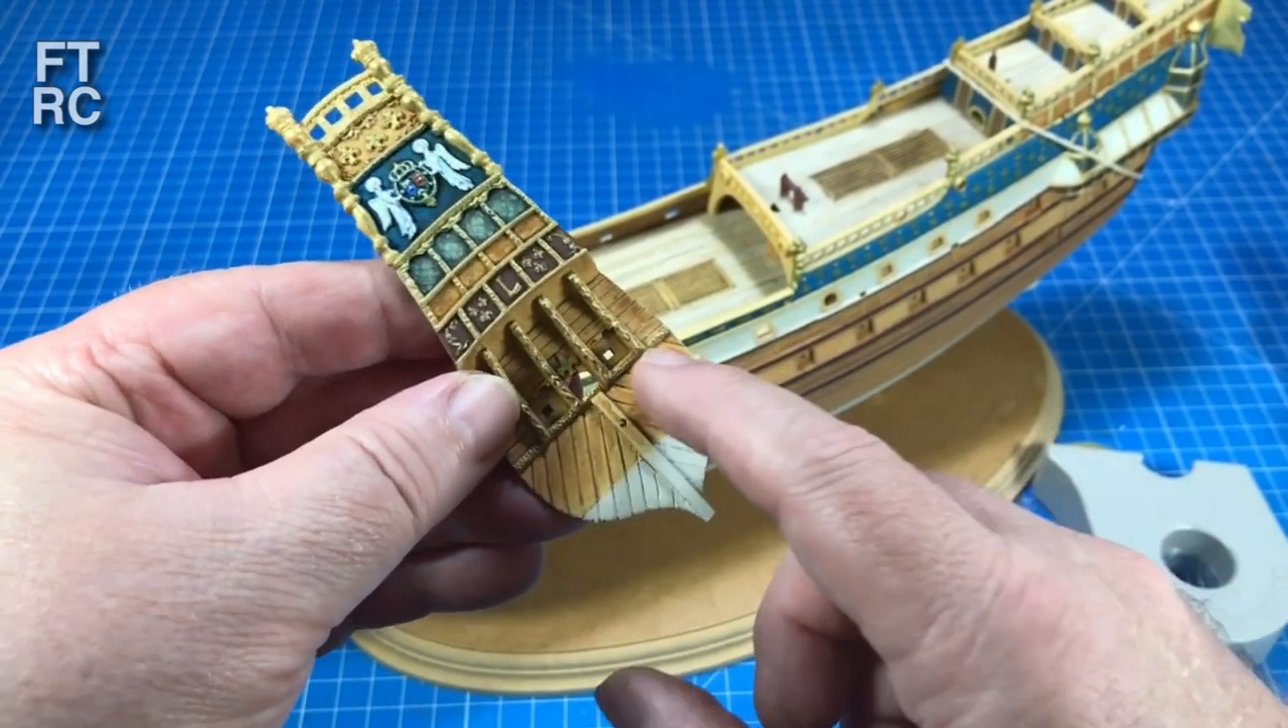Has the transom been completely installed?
No.